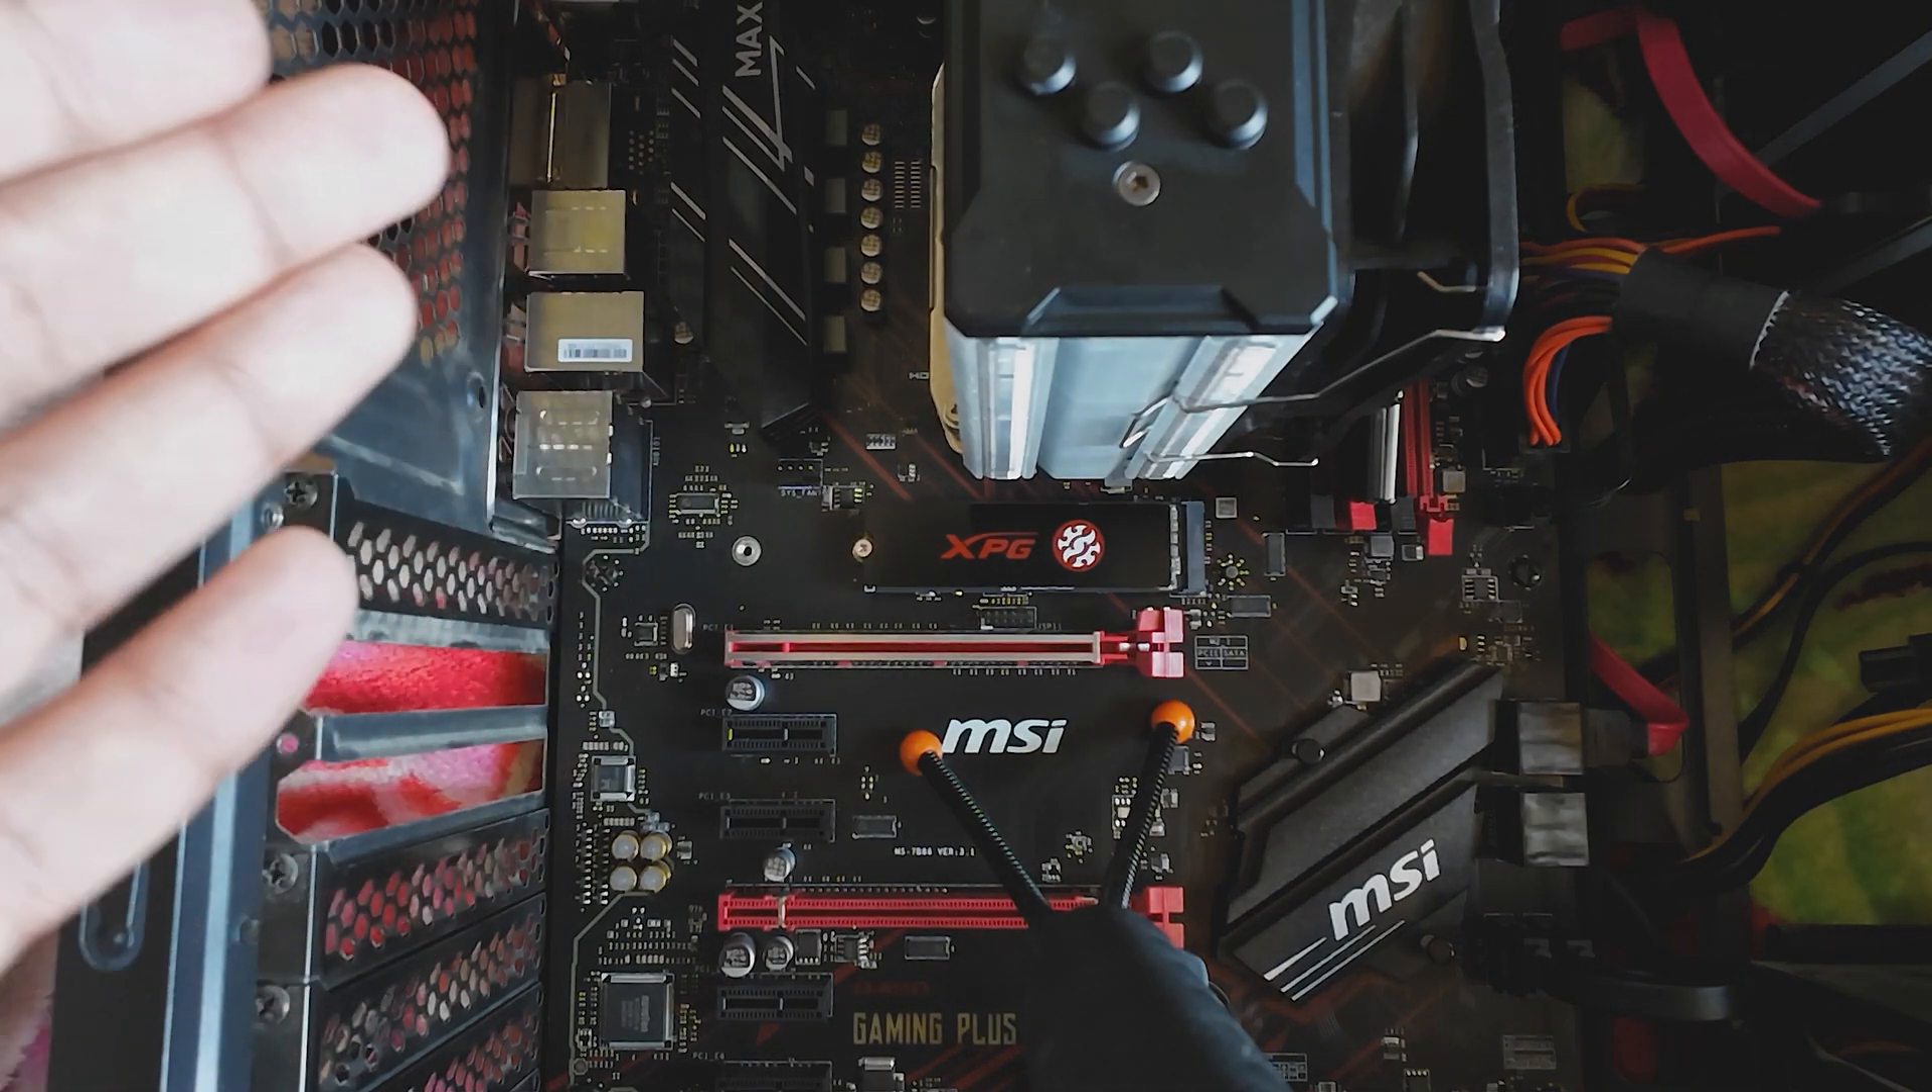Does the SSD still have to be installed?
No.